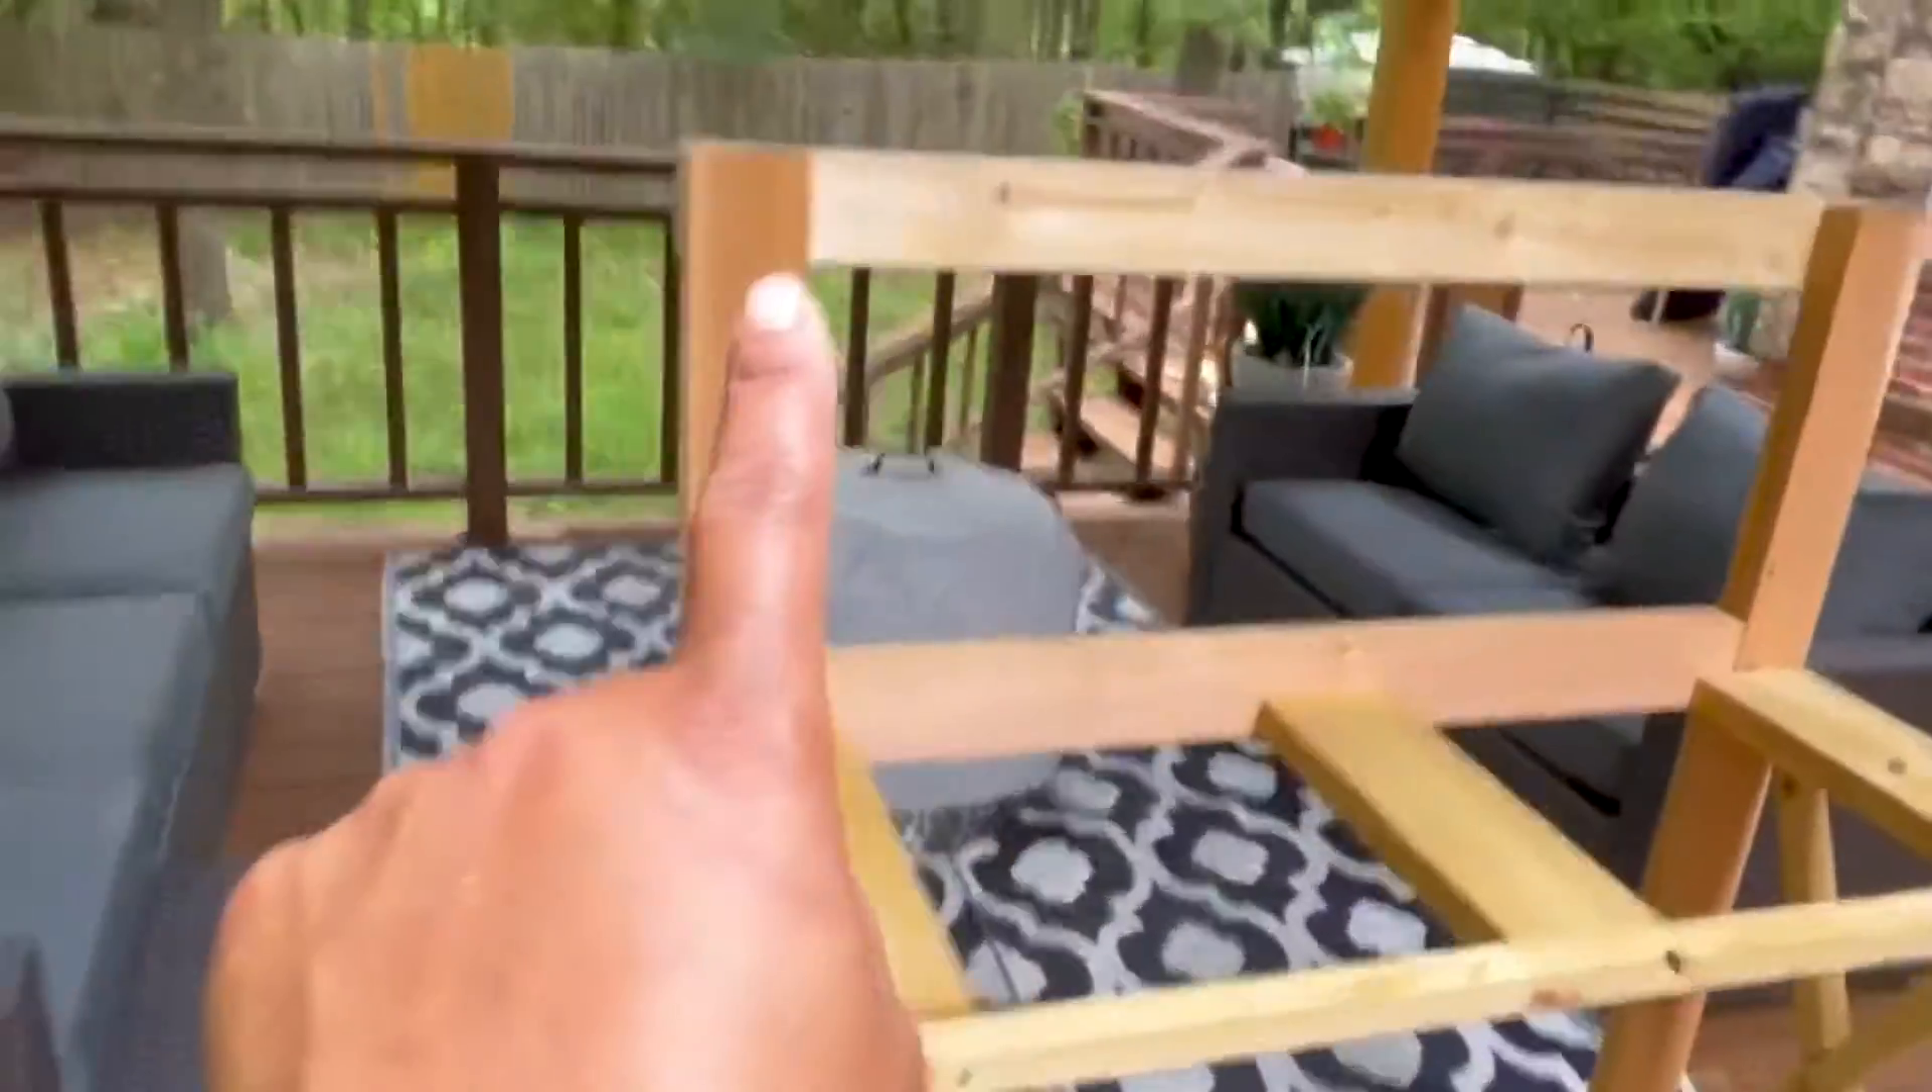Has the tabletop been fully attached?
No.